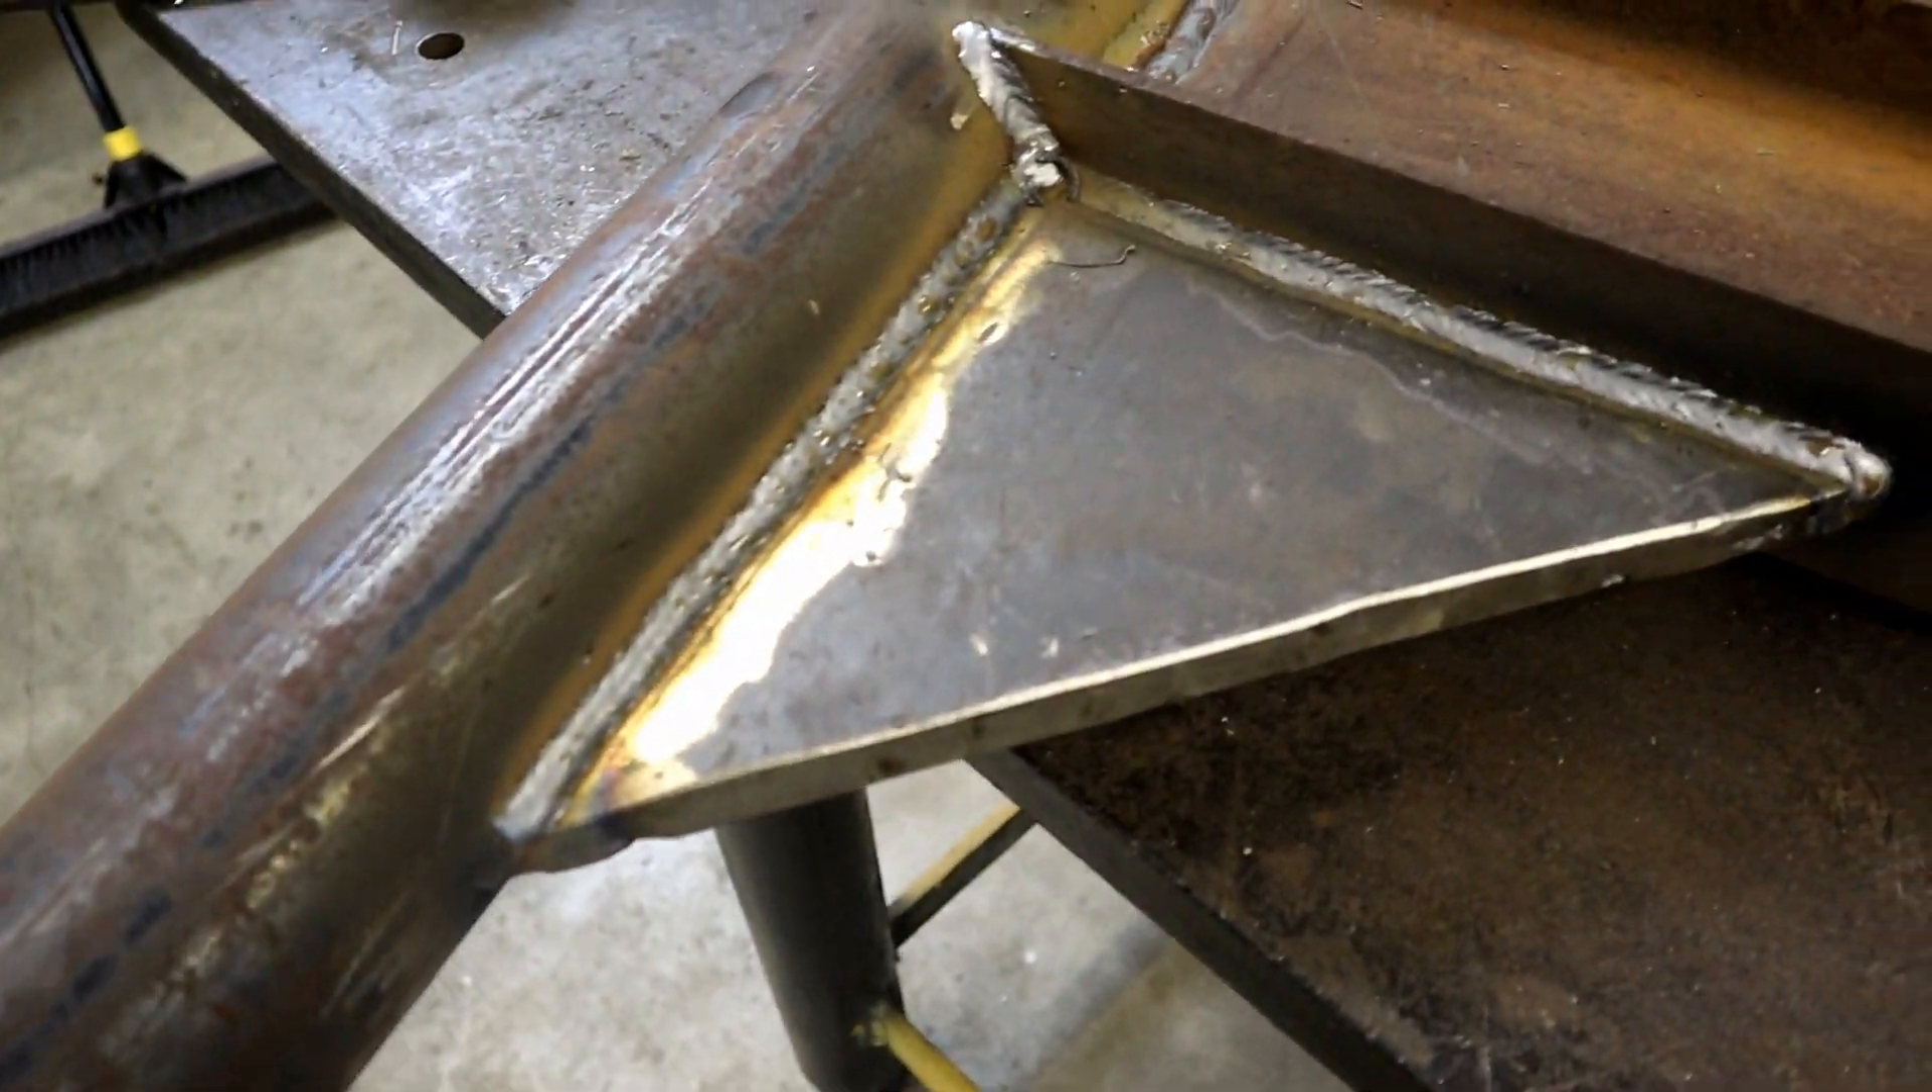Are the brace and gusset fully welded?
Yes.